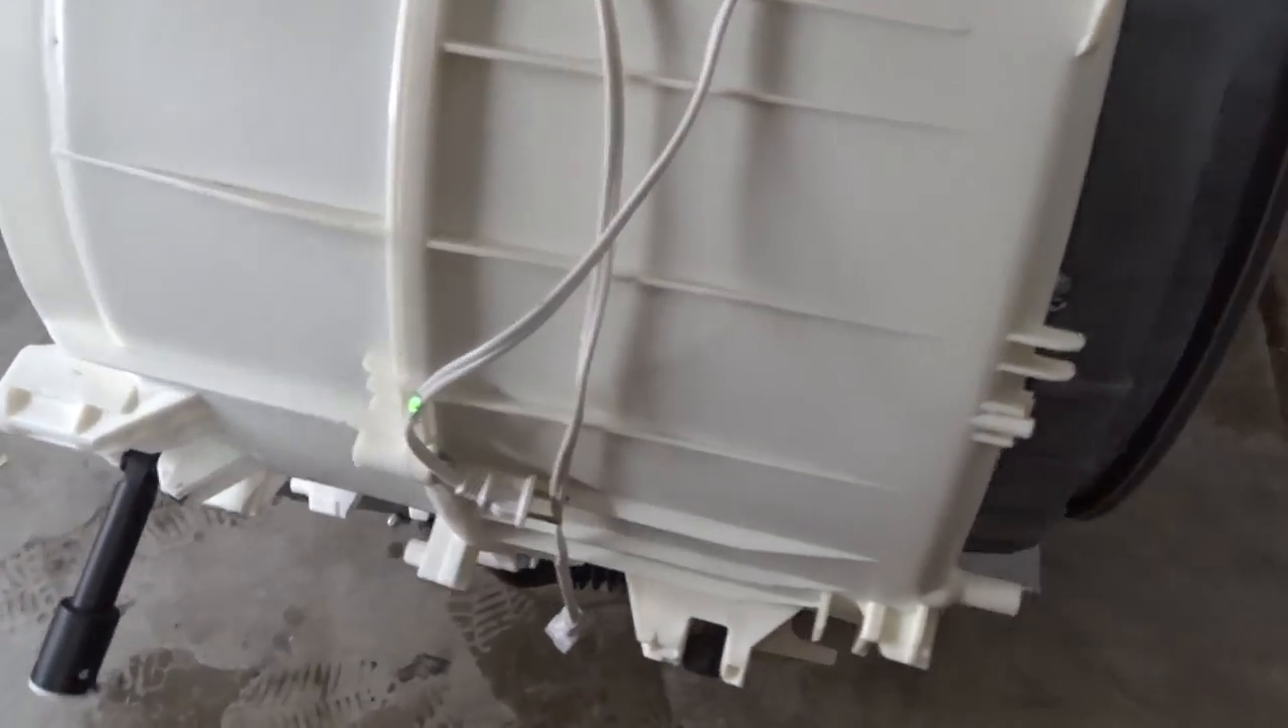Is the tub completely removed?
Yes.